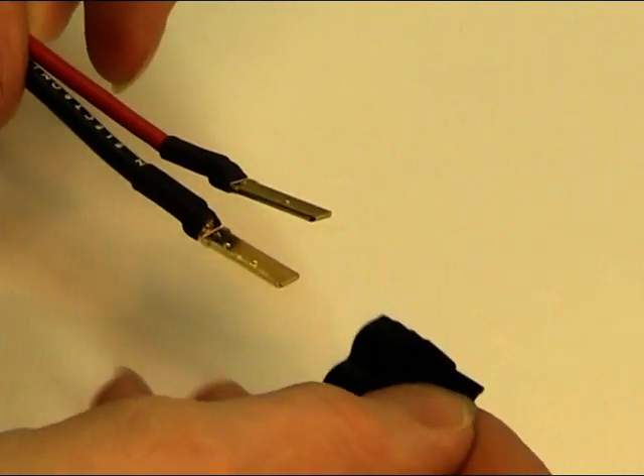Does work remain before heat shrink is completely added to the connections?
No.